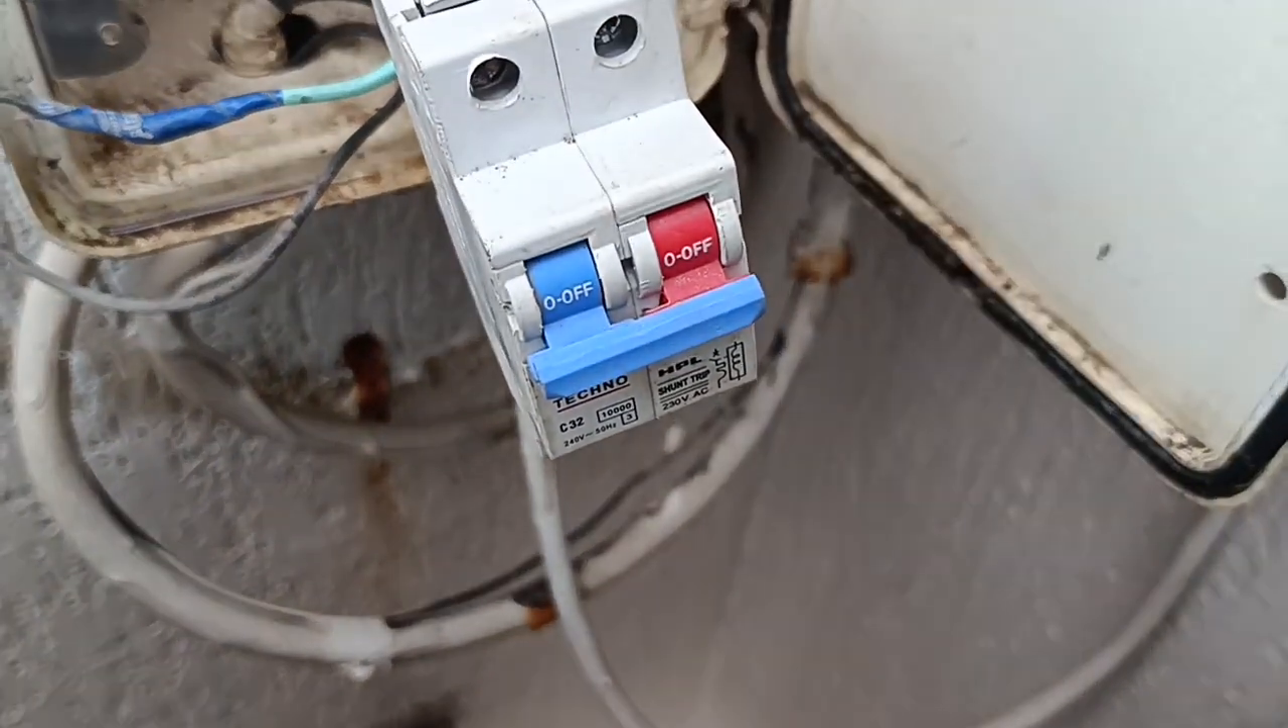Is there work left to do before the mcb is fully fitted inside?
Yes.